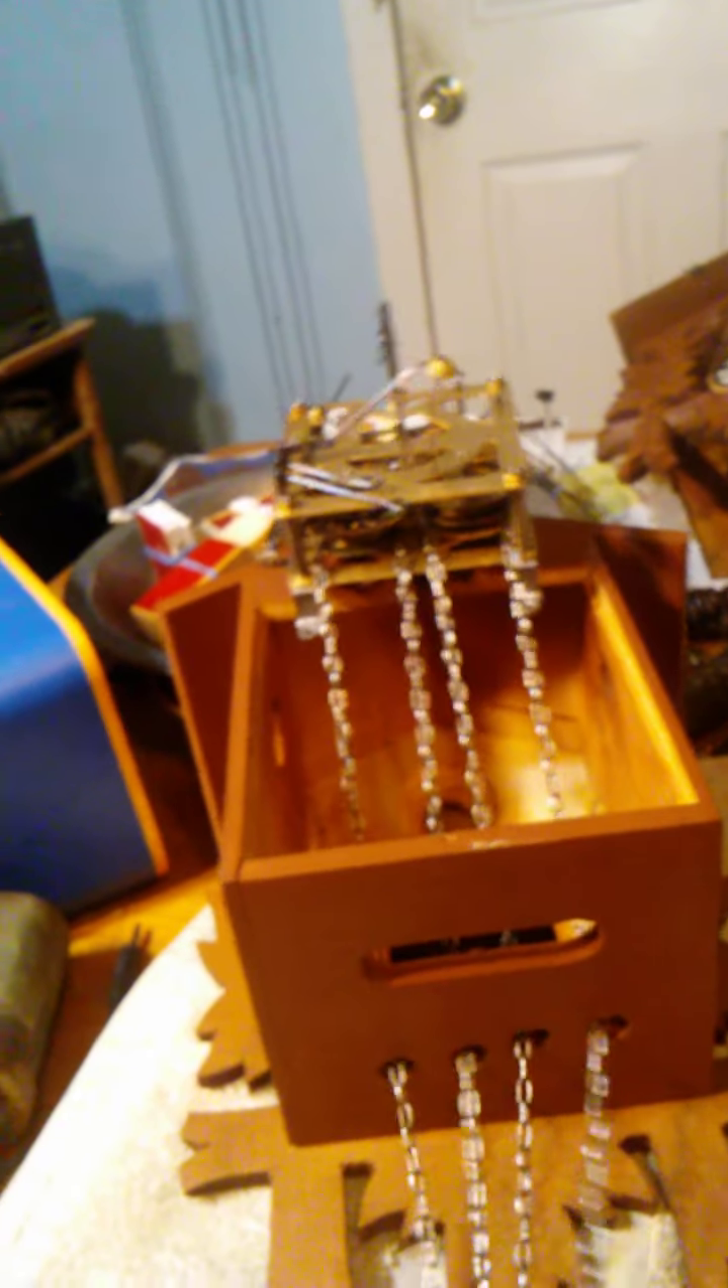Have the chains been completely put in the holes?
Yes.